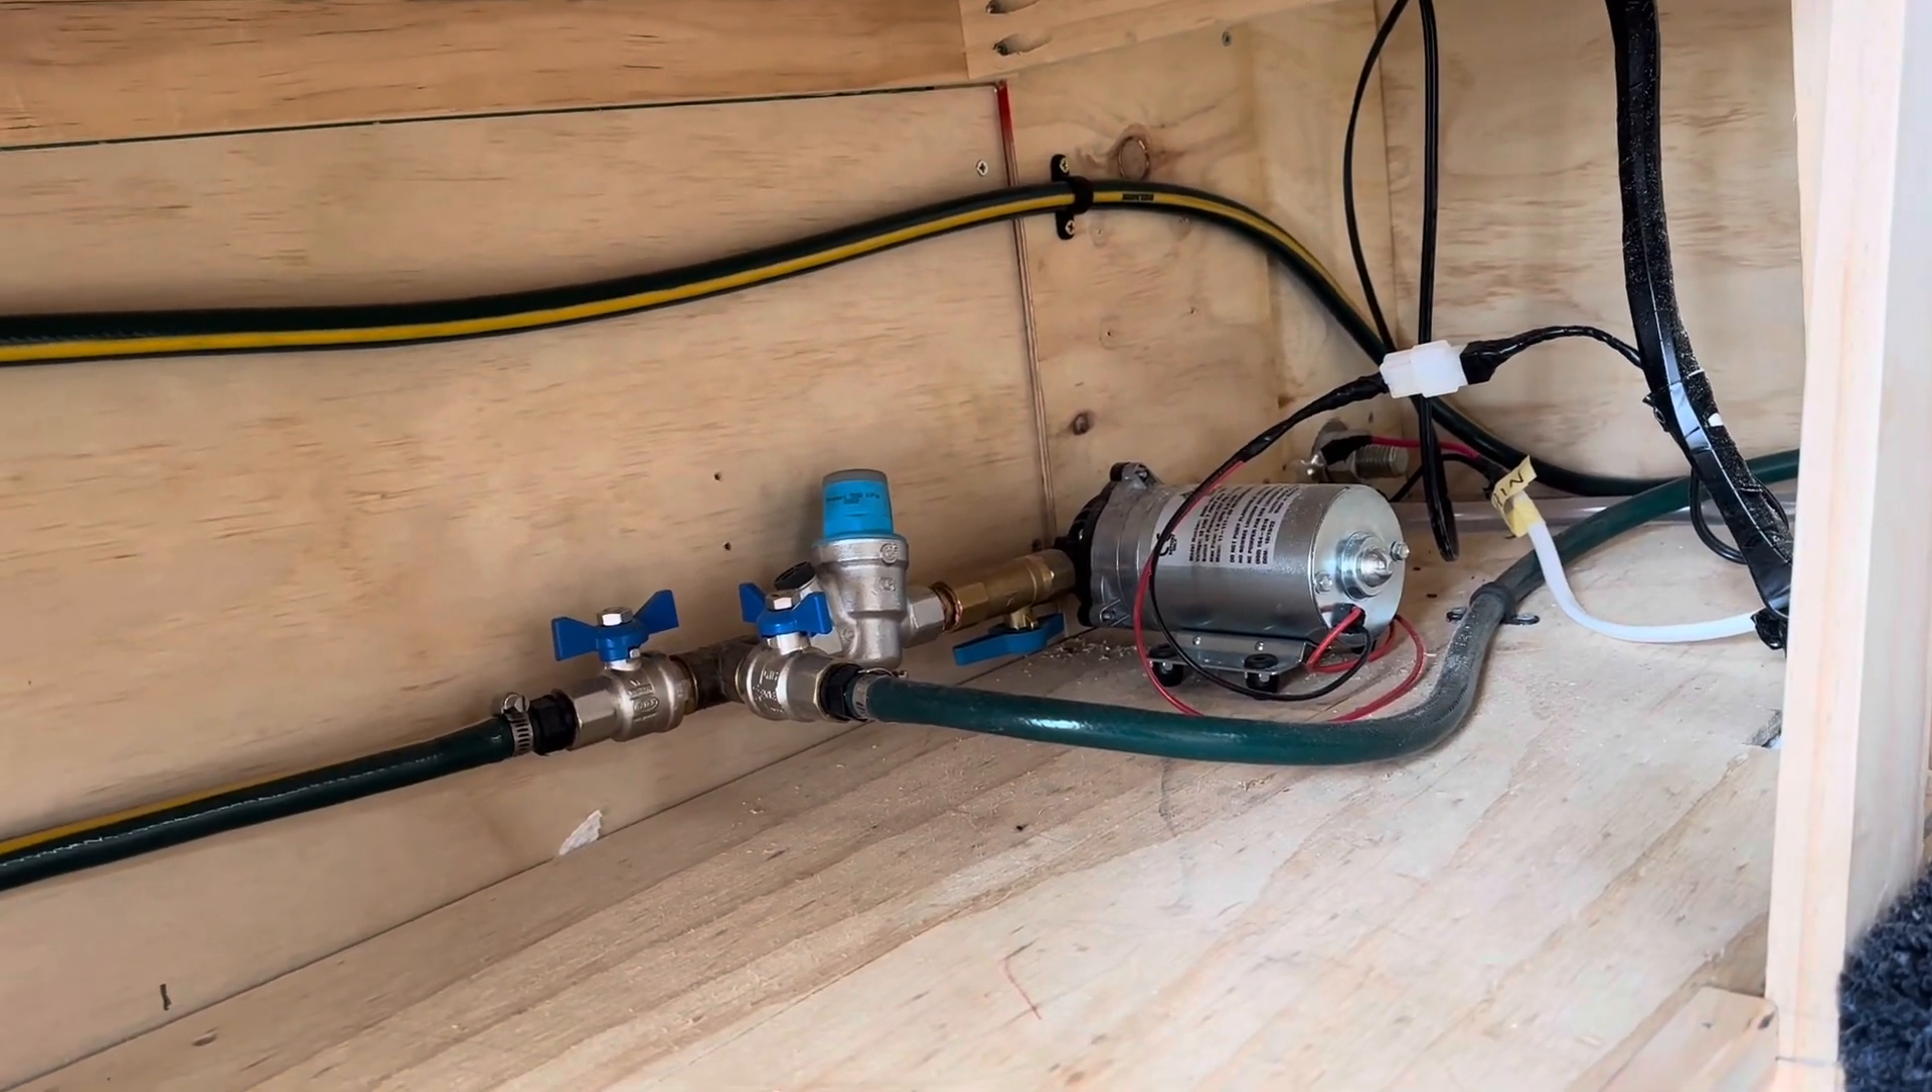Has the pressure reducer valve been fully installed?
Yes.